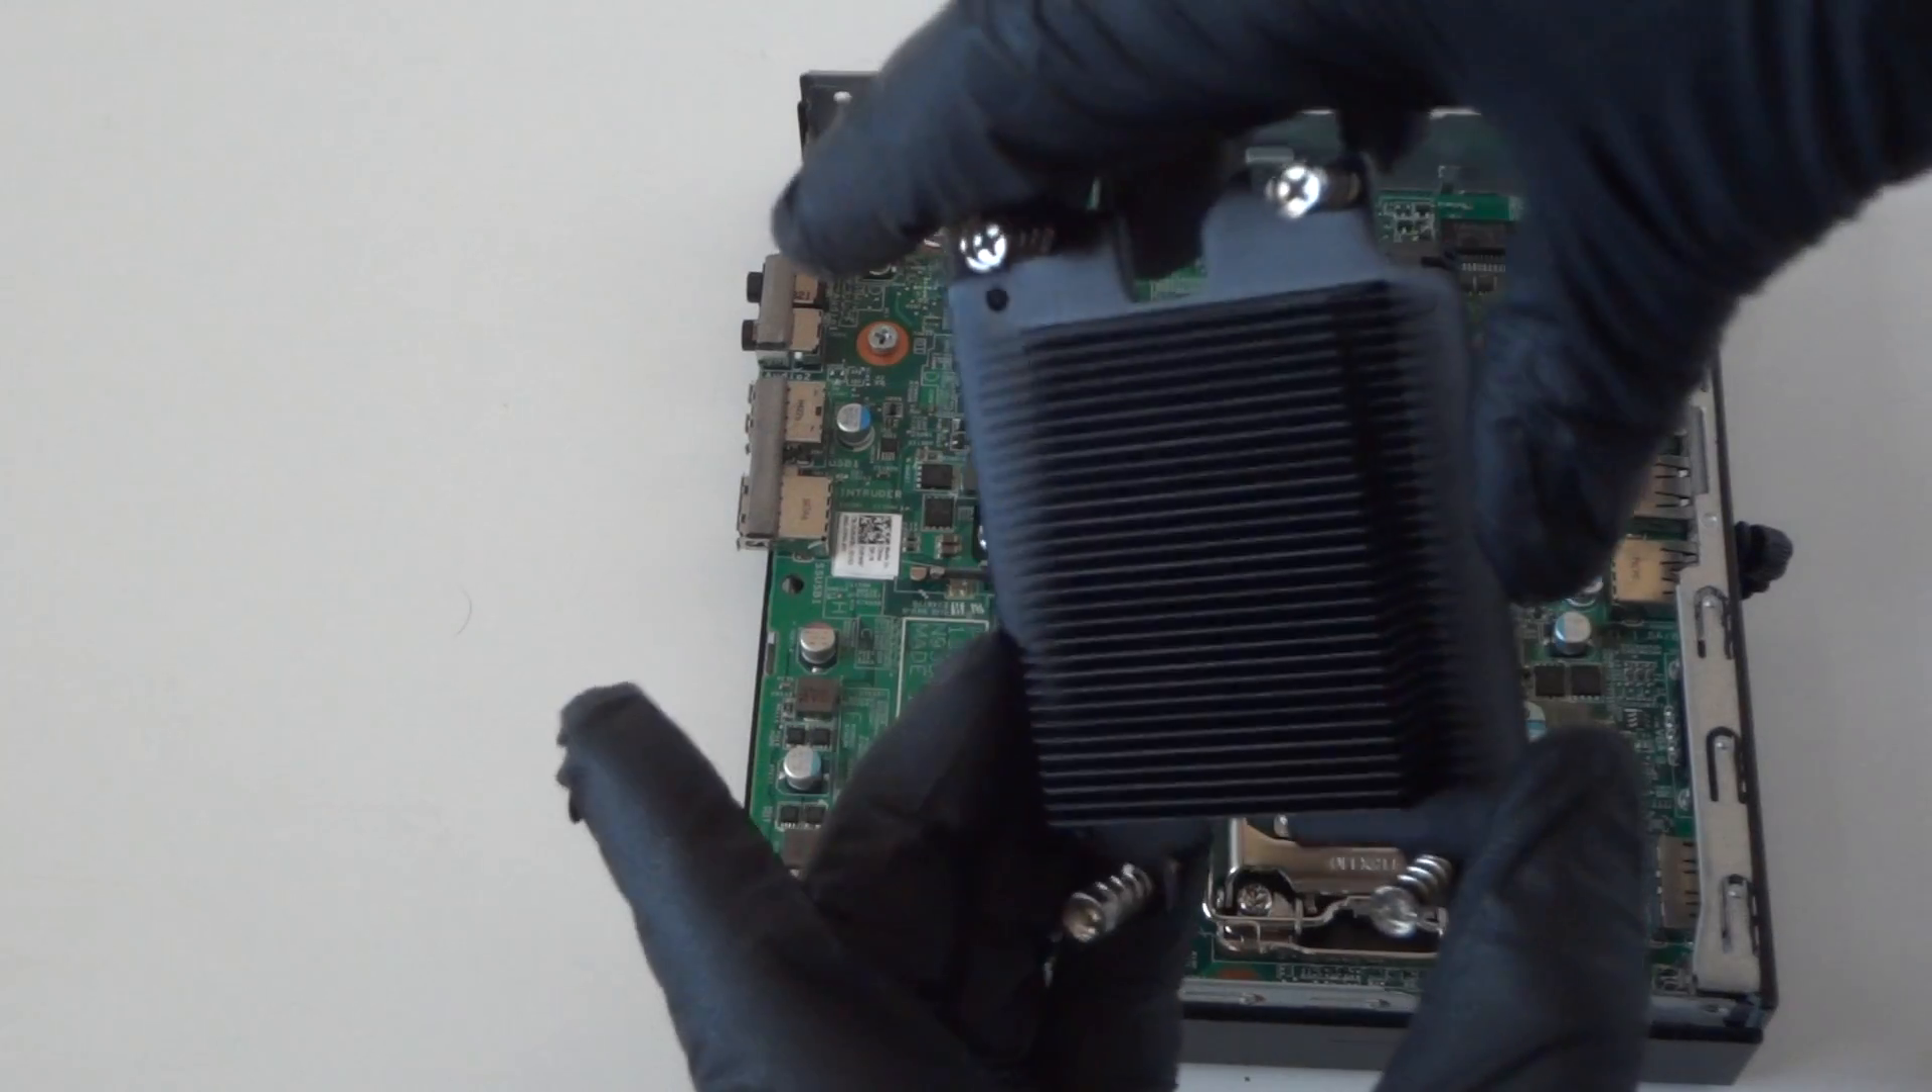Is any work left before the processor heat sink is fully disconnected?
No.